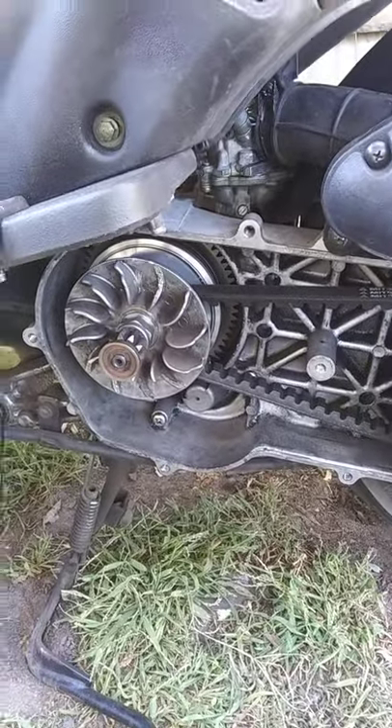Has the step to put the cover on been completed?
No.